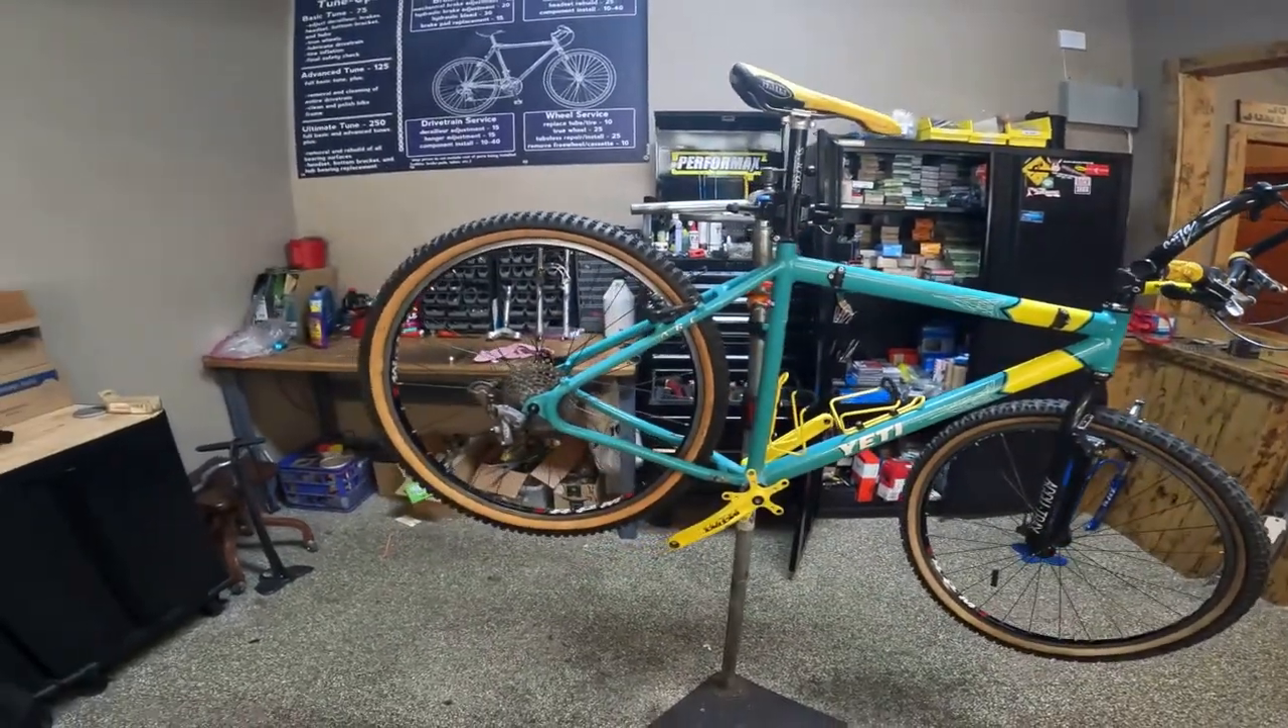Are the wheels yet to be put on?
No.